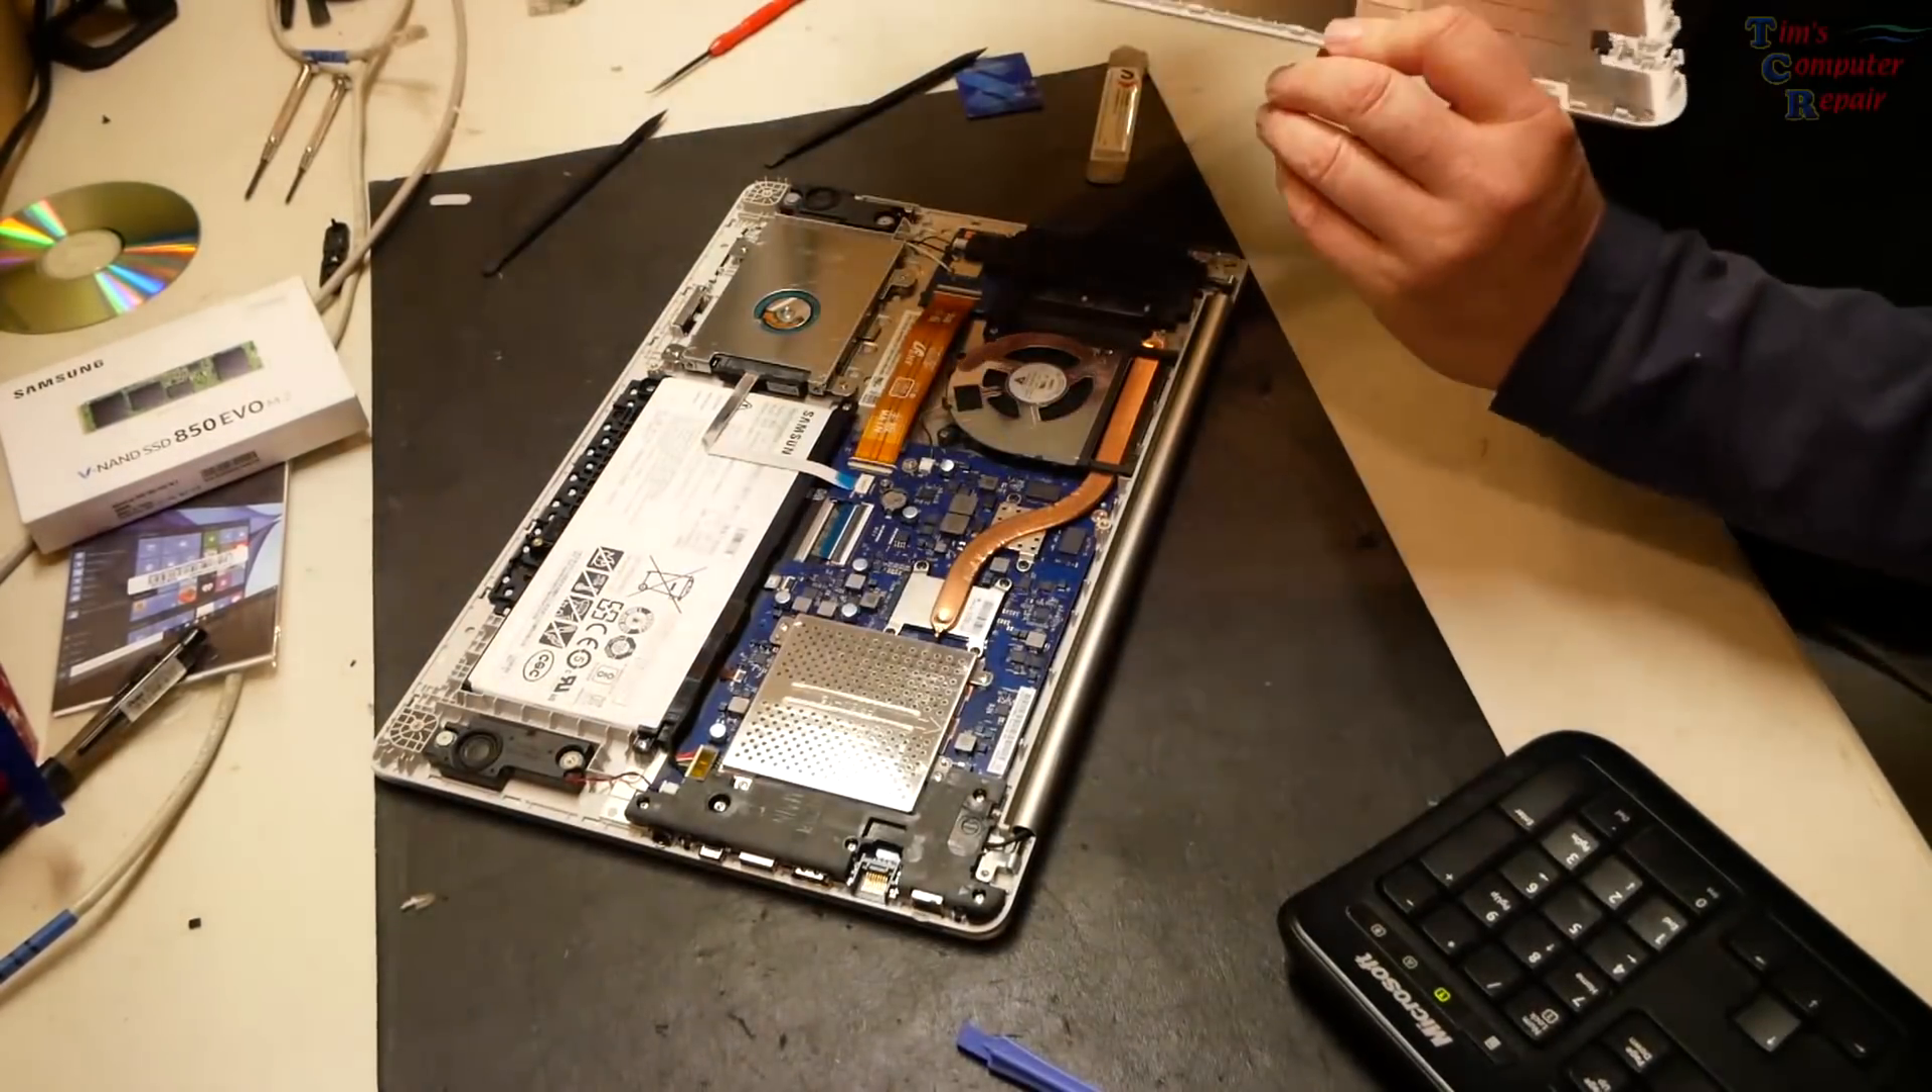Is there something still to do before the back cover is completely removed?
No.